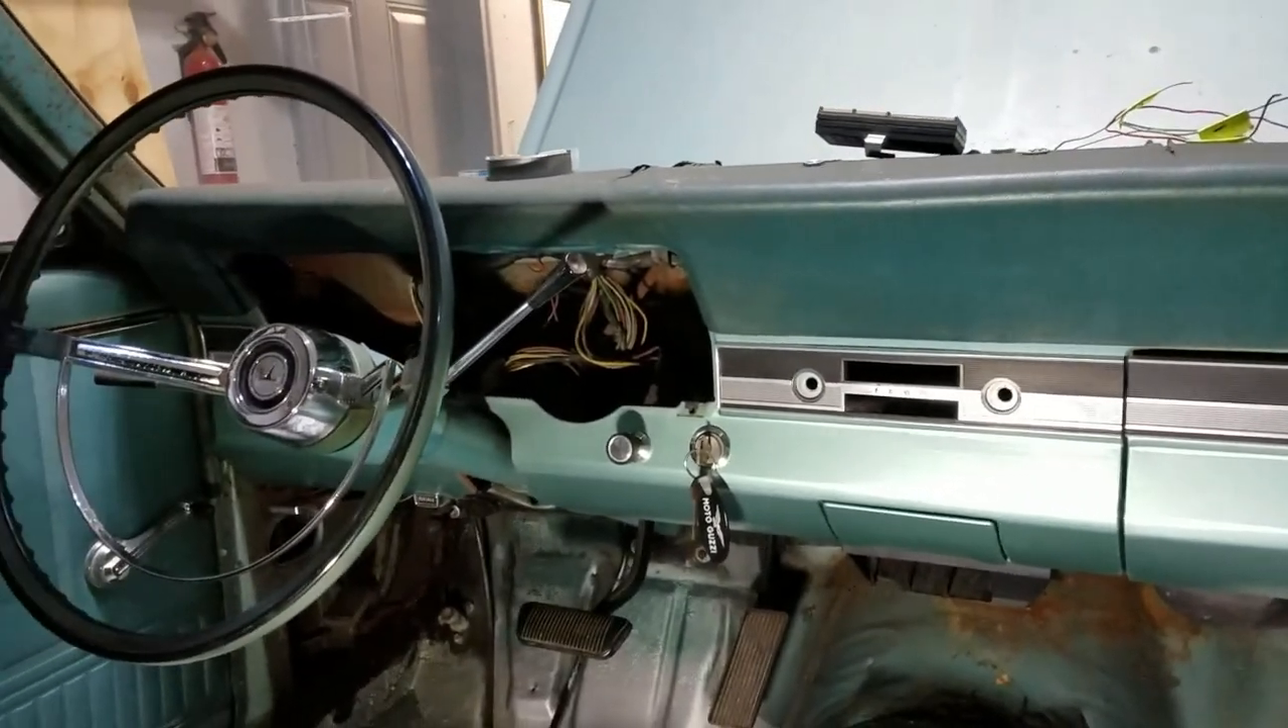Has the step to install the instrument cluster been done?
No.